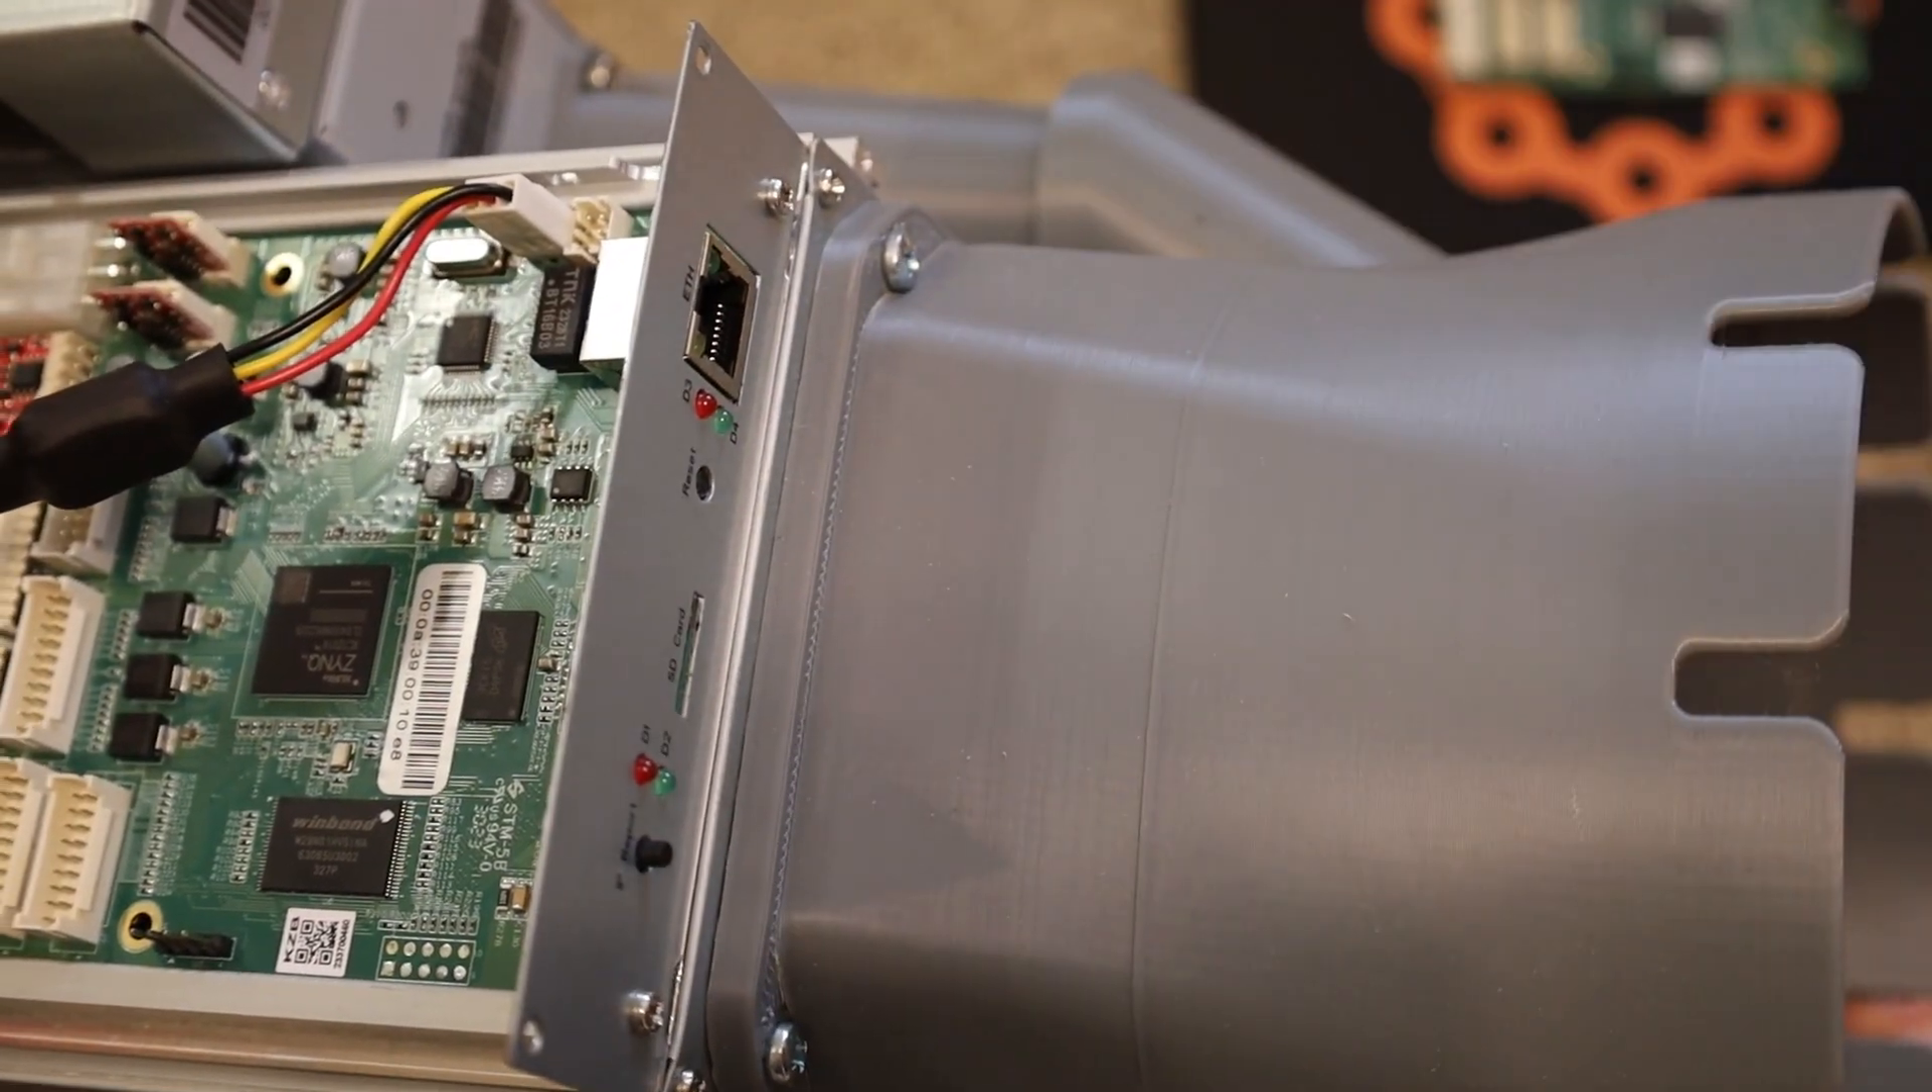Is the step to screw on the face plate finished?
Yes.